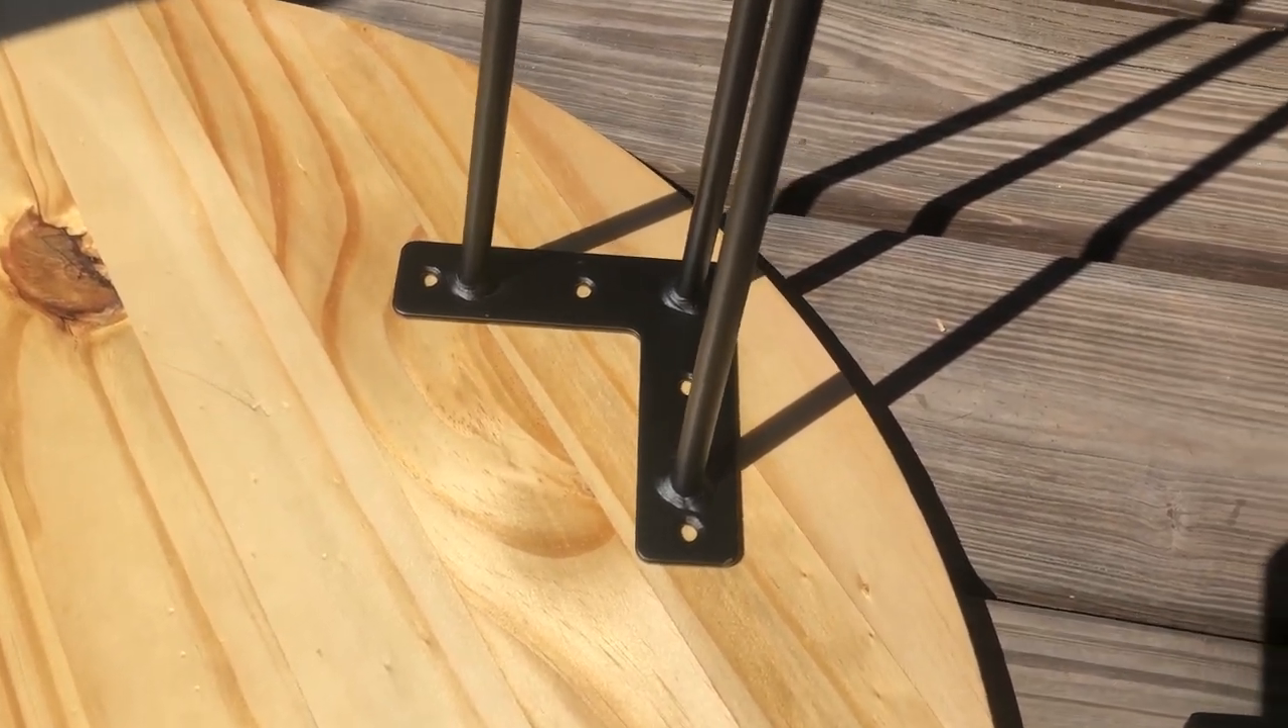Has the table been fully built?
No.